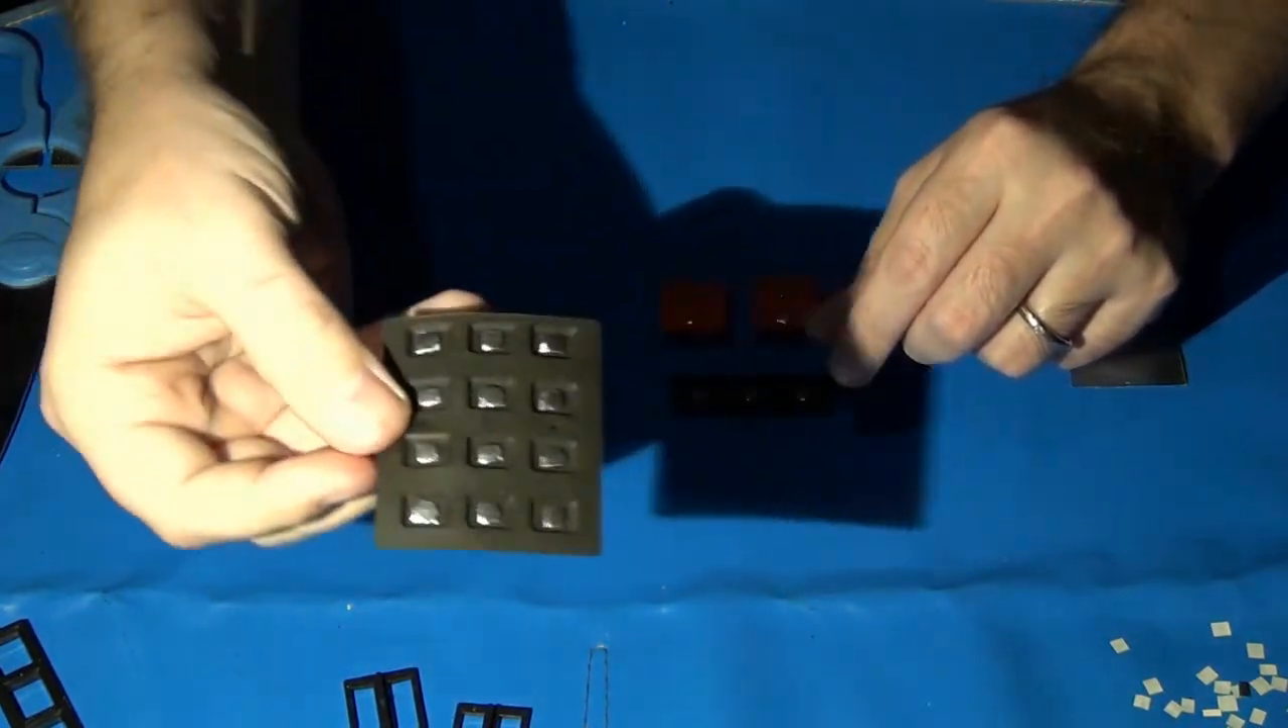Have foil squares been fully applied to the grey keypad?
Yes.